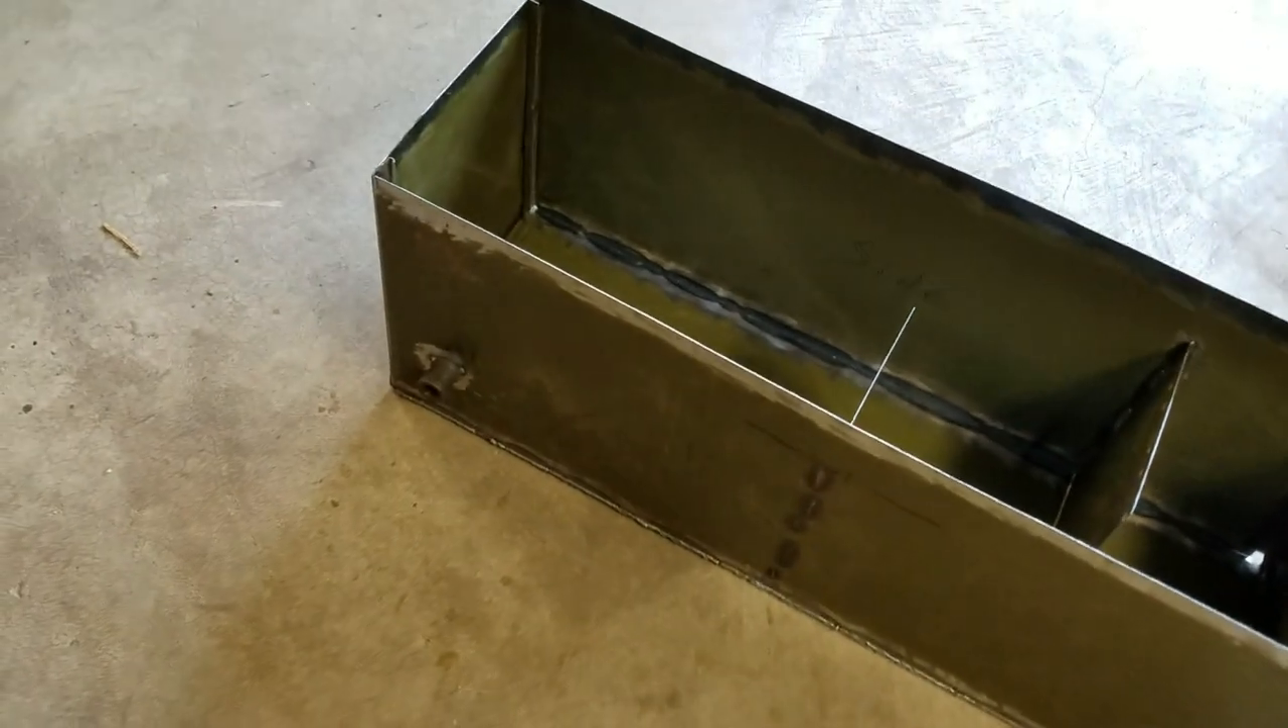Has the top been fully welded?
No.